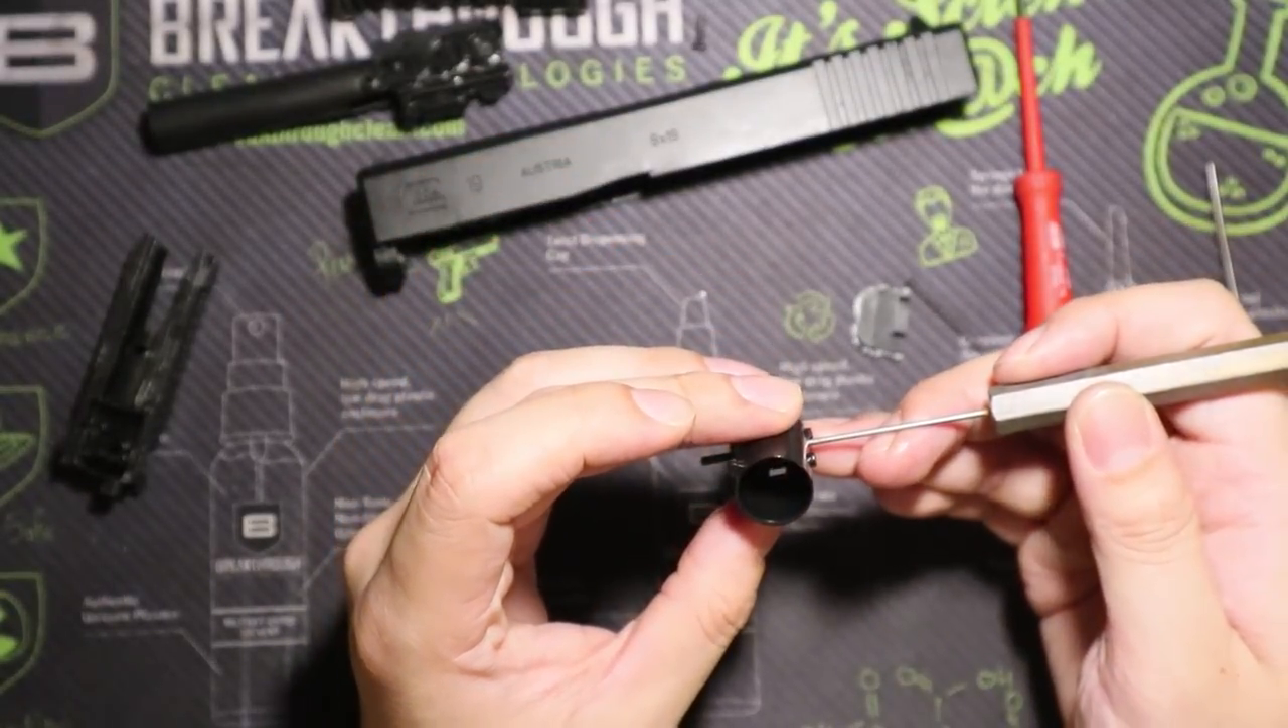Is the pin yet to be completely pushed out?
Yes.